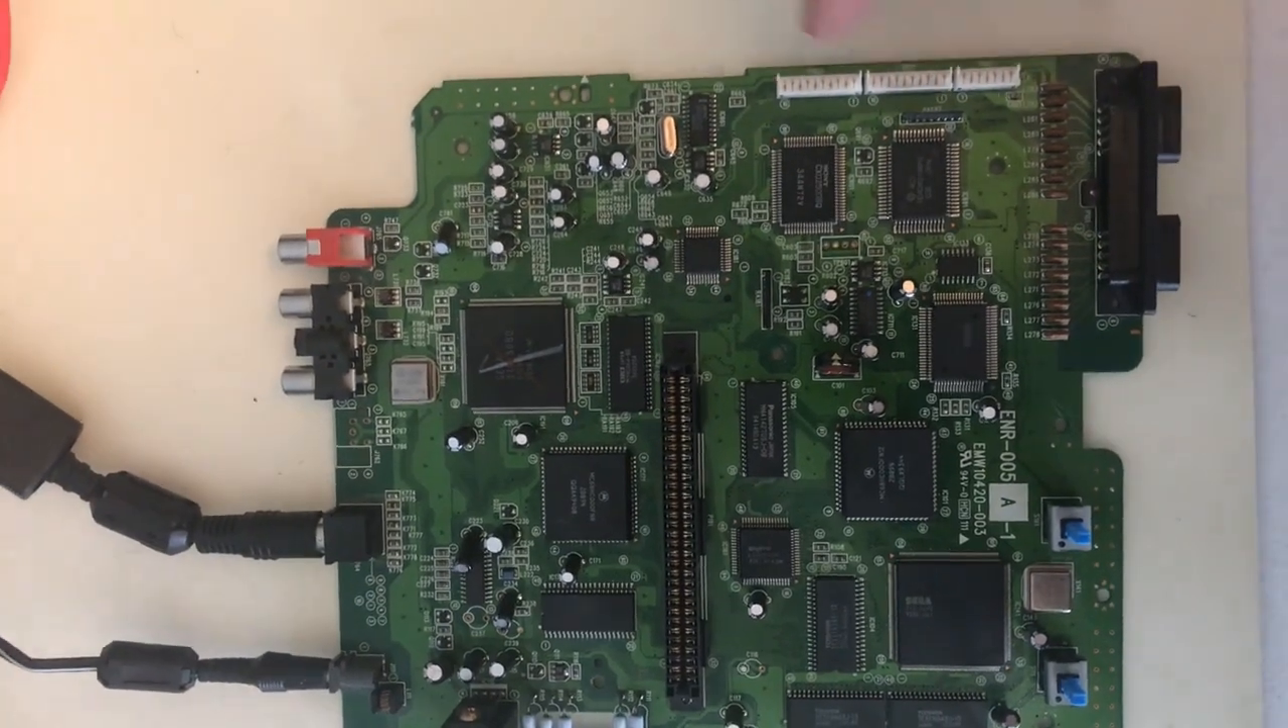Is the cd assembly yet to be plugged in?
Yes.